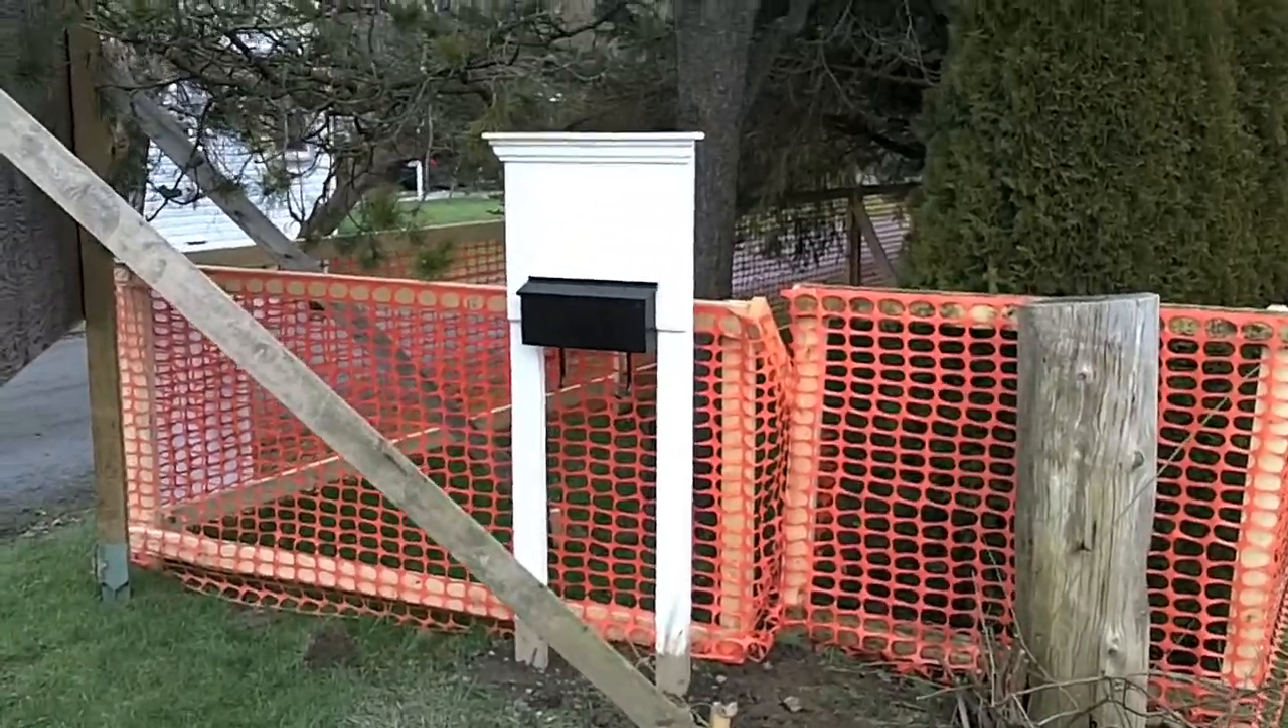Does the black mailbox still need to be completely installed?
No.